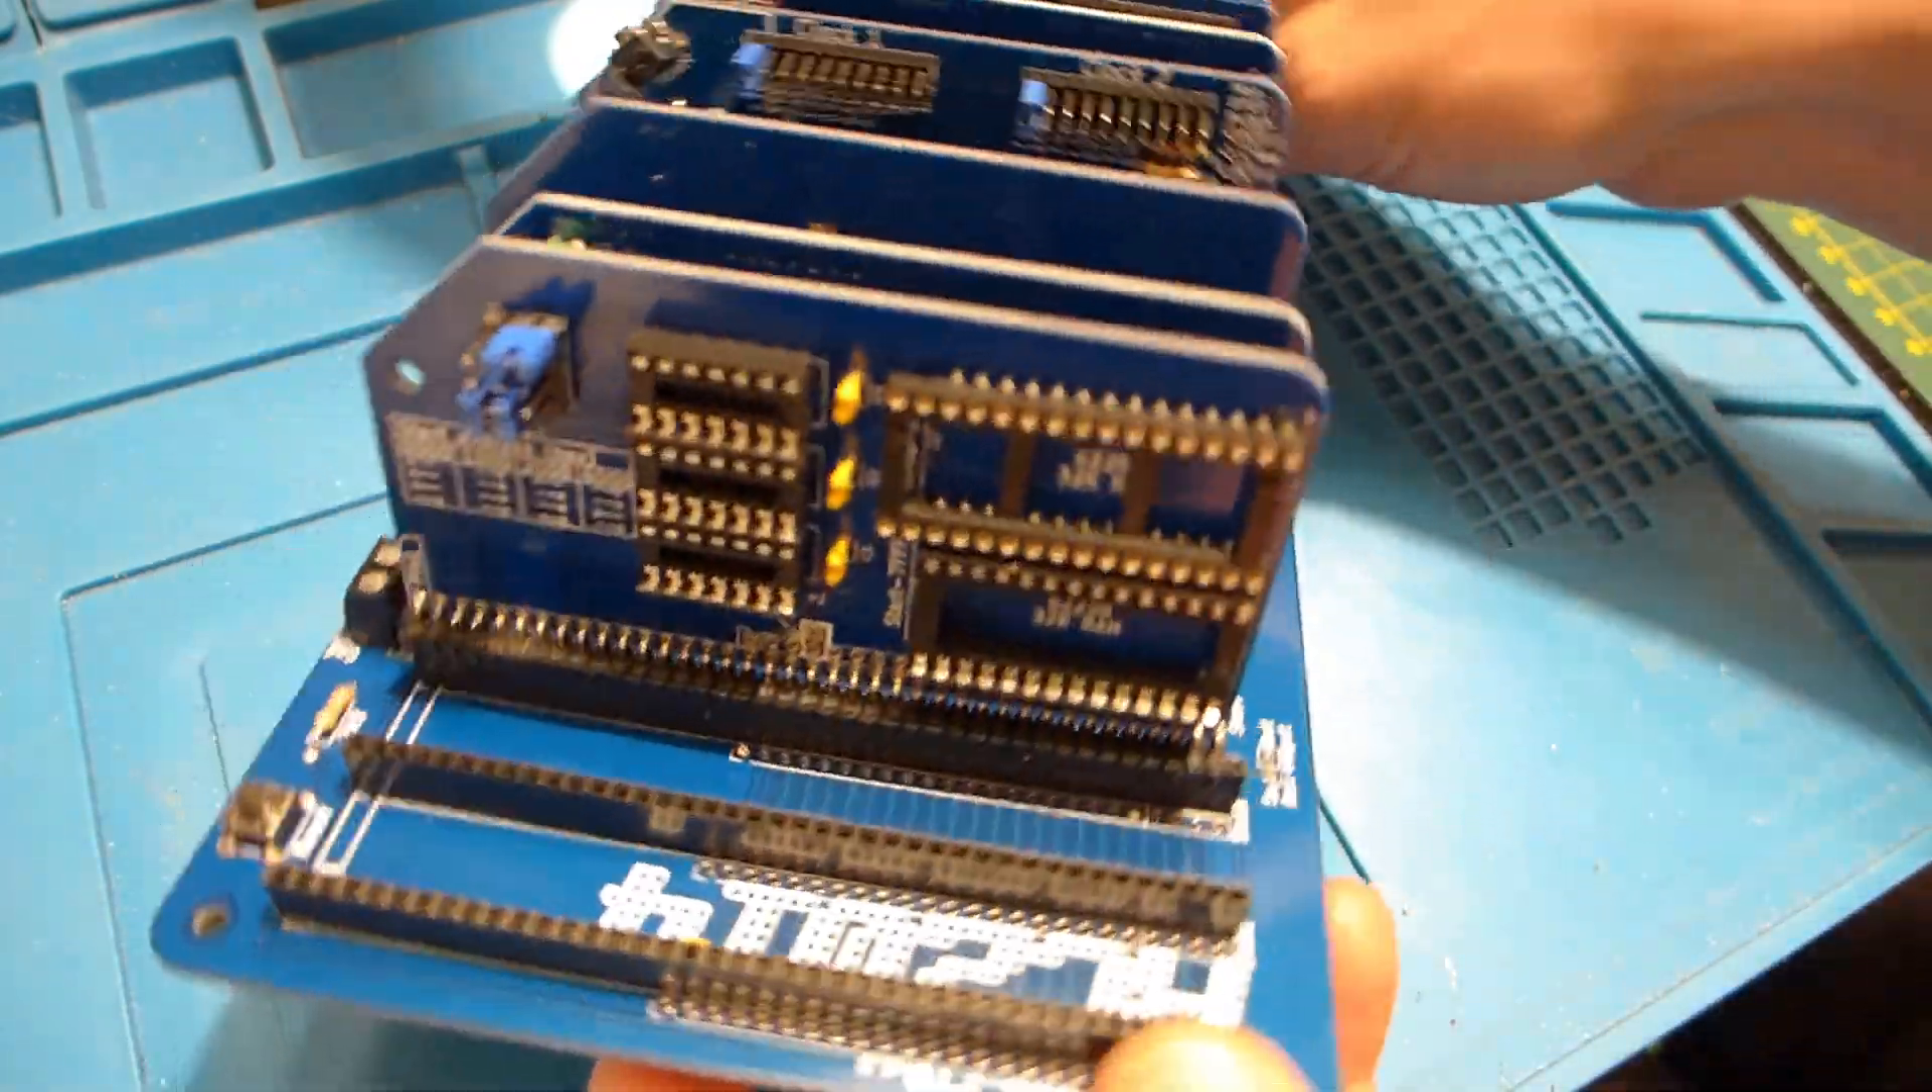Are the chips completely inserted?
No.